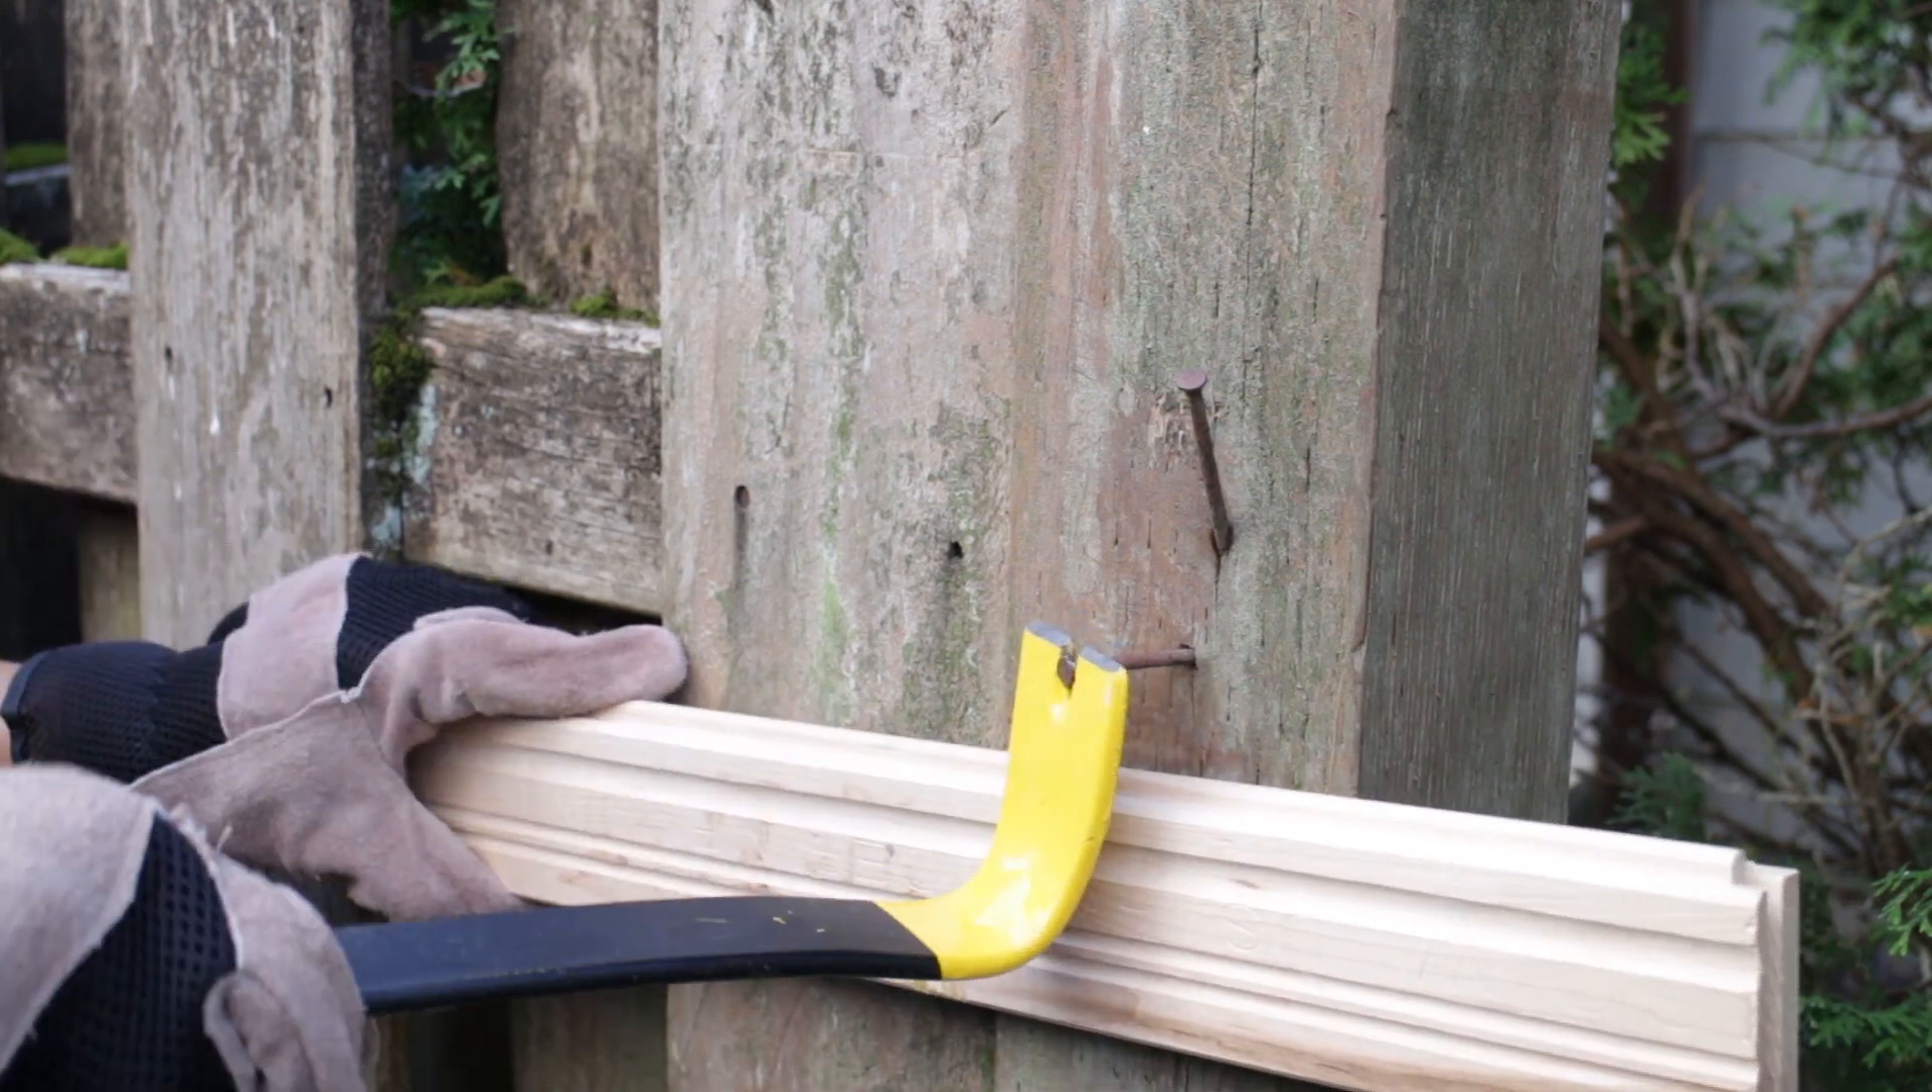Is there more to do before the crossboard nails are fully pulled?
Yes.